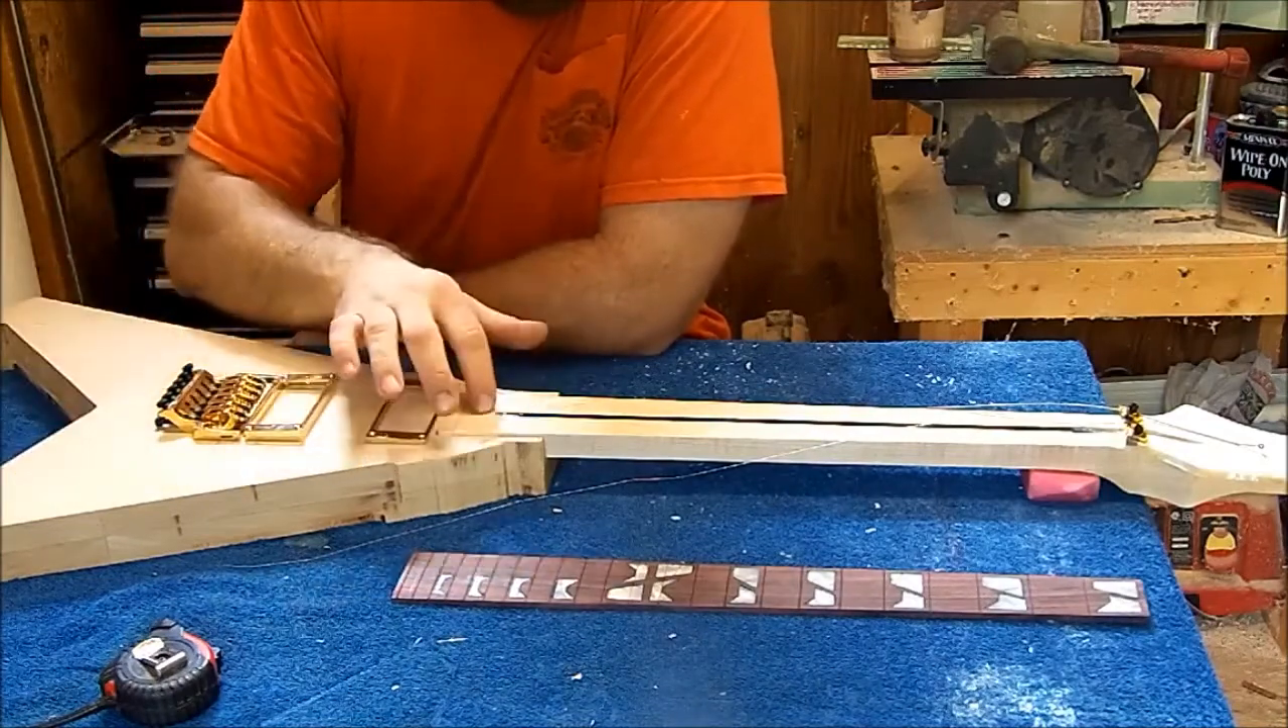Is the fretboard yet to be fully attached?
Yes.